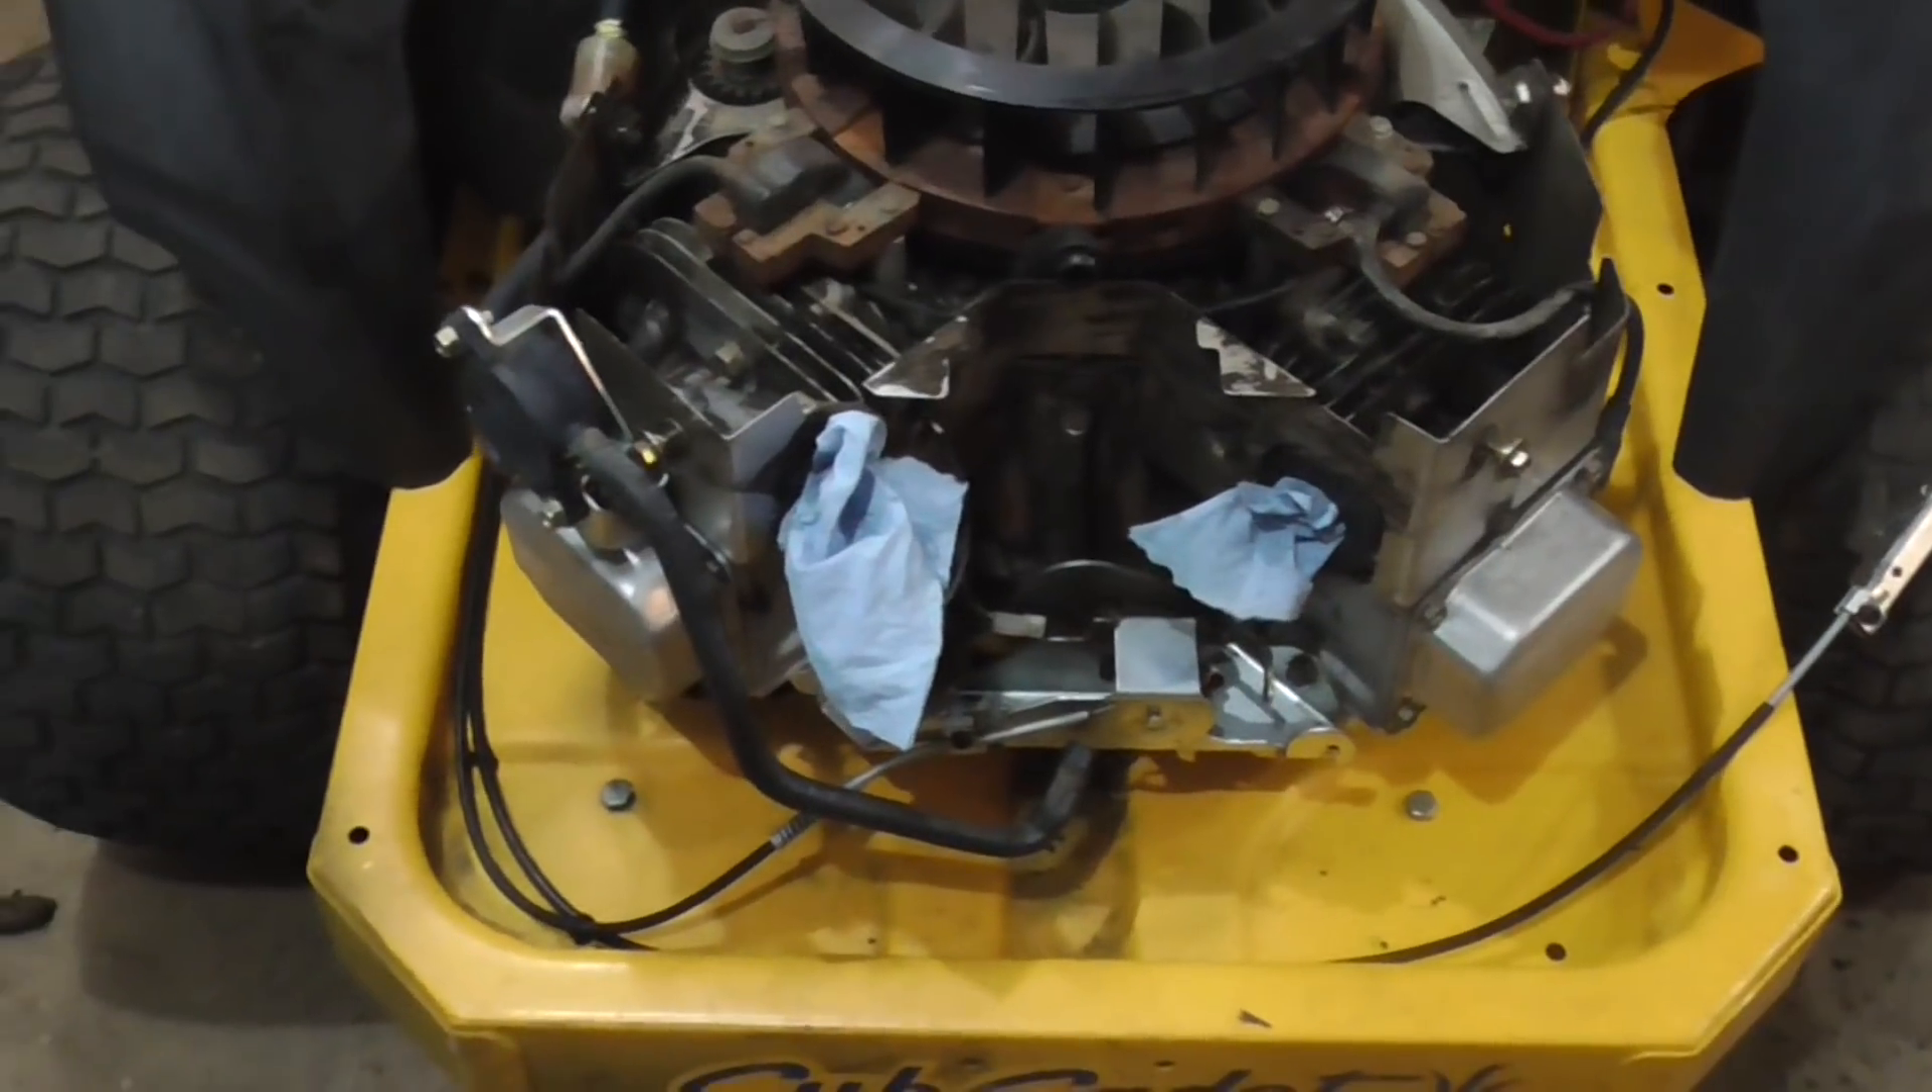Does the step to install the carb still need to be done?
Yes.